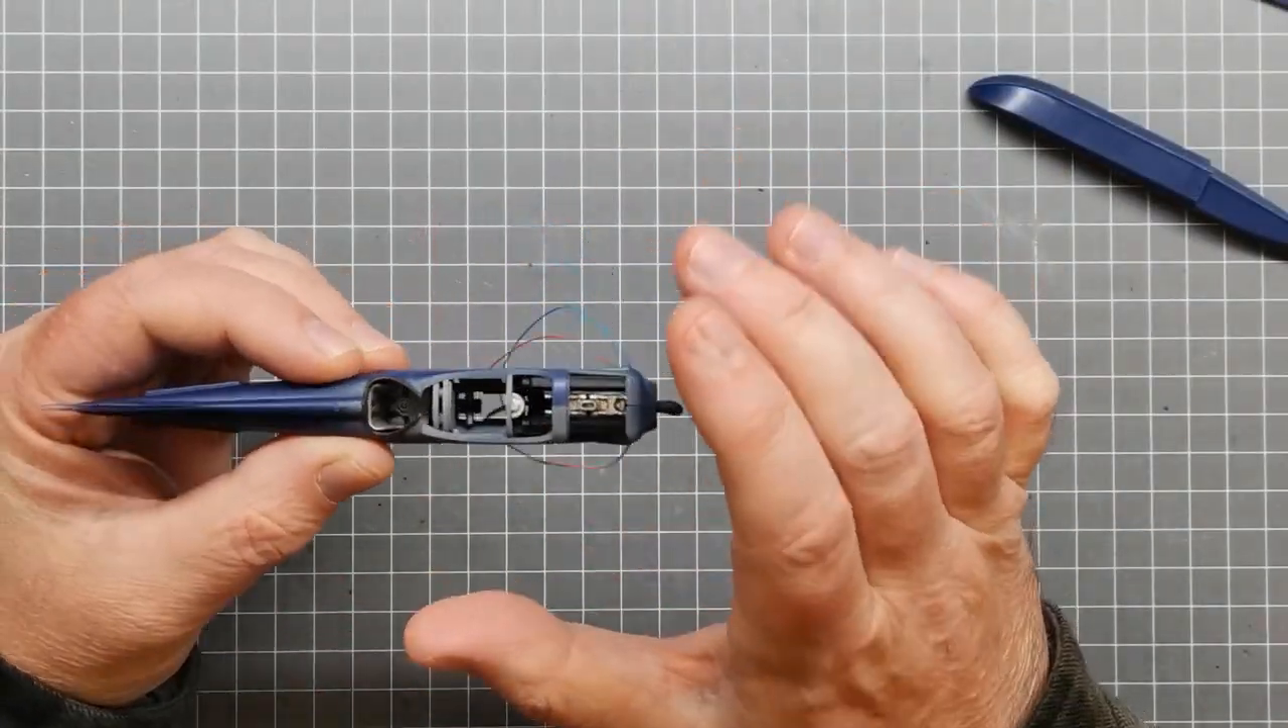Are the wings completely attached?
No.